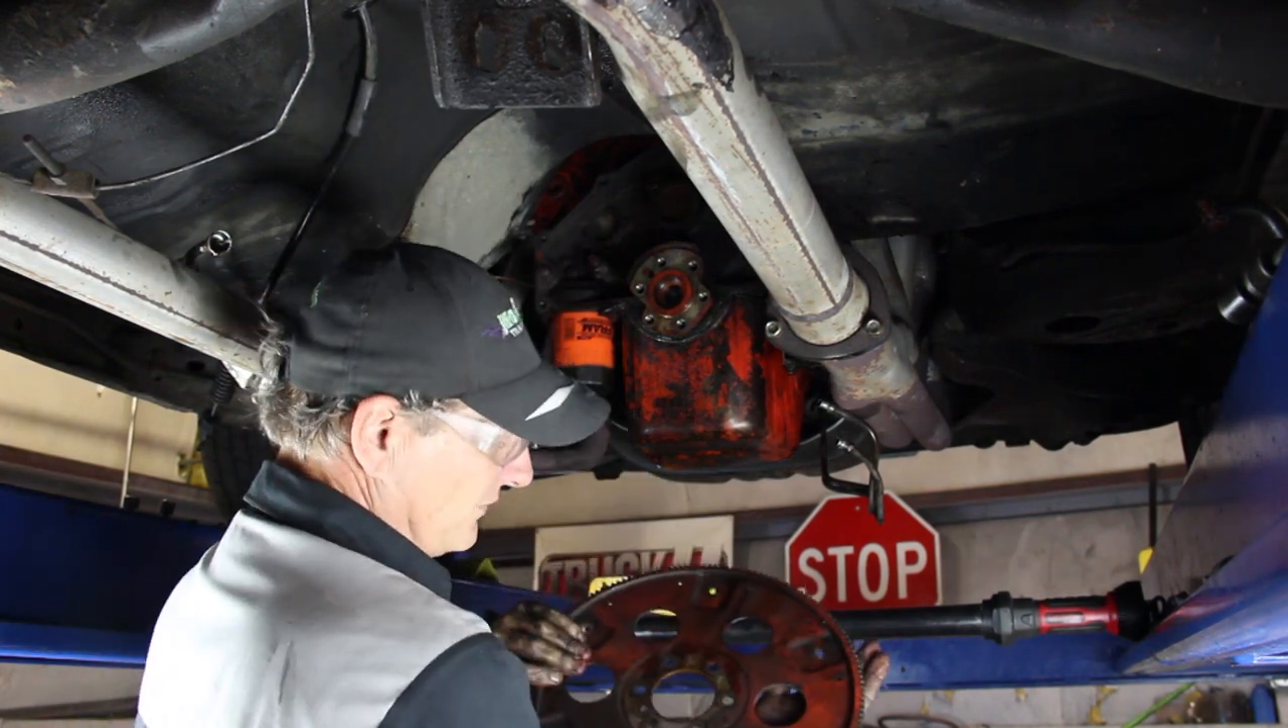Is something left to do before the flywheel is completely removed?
No.